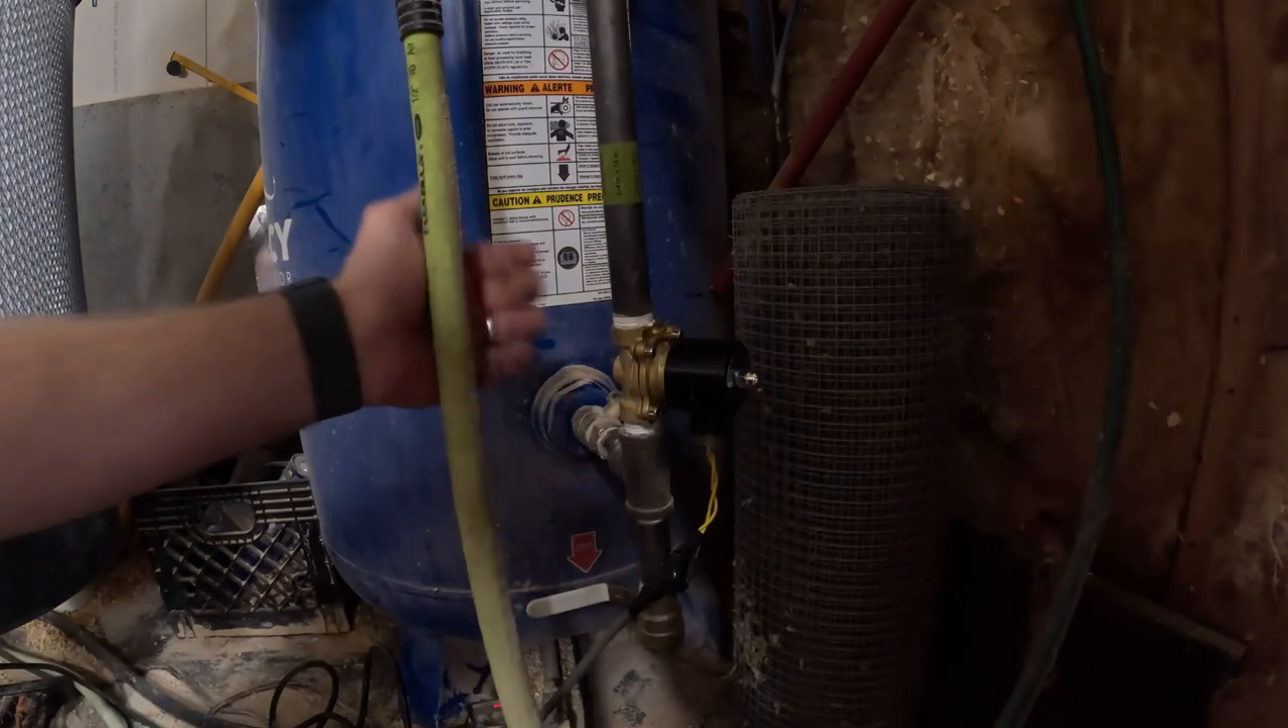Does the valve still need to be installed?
No.